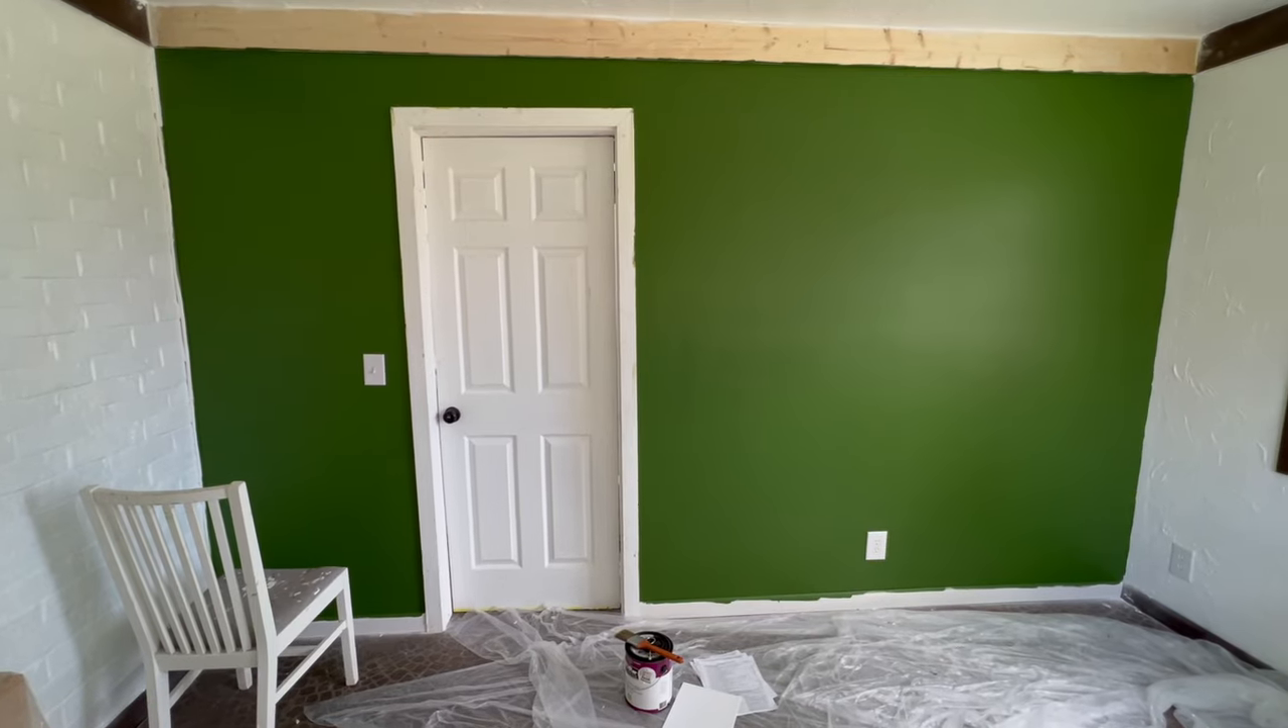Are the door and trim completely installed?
Yes.